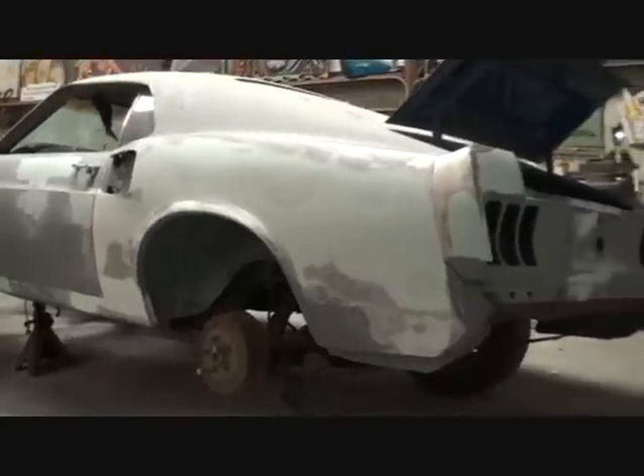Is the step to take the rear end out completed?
No.